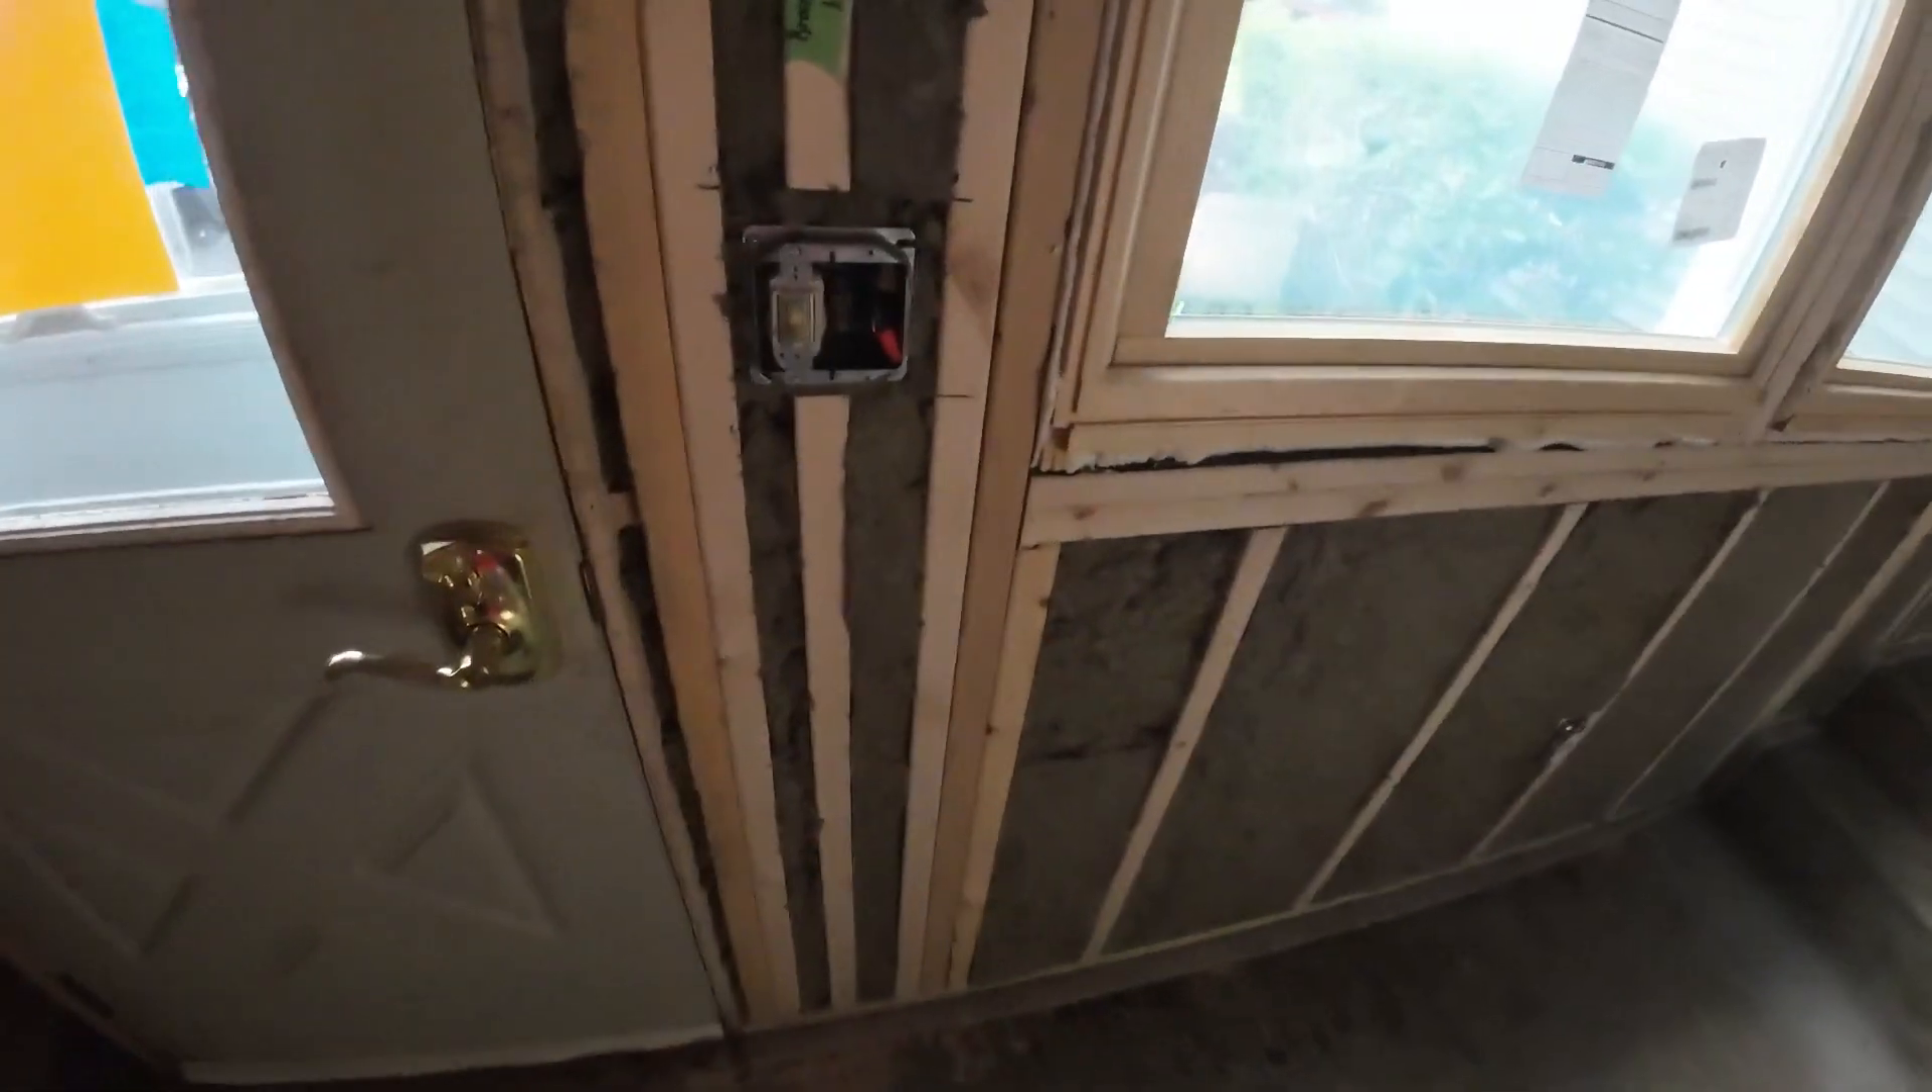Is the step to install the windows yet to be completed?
No.